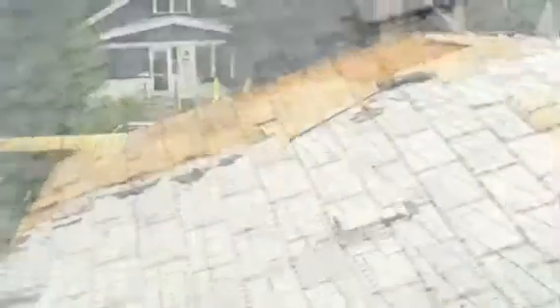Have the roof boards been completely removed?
No.